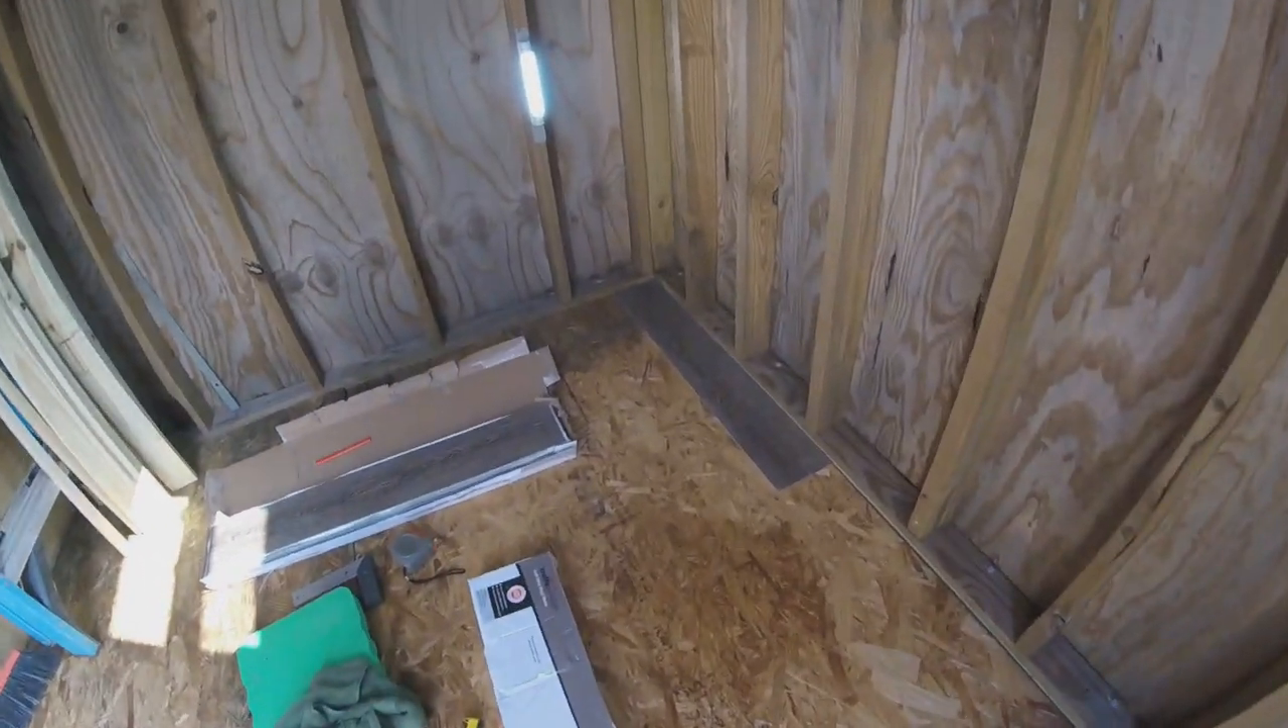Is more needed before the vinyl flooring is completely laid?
Yes.